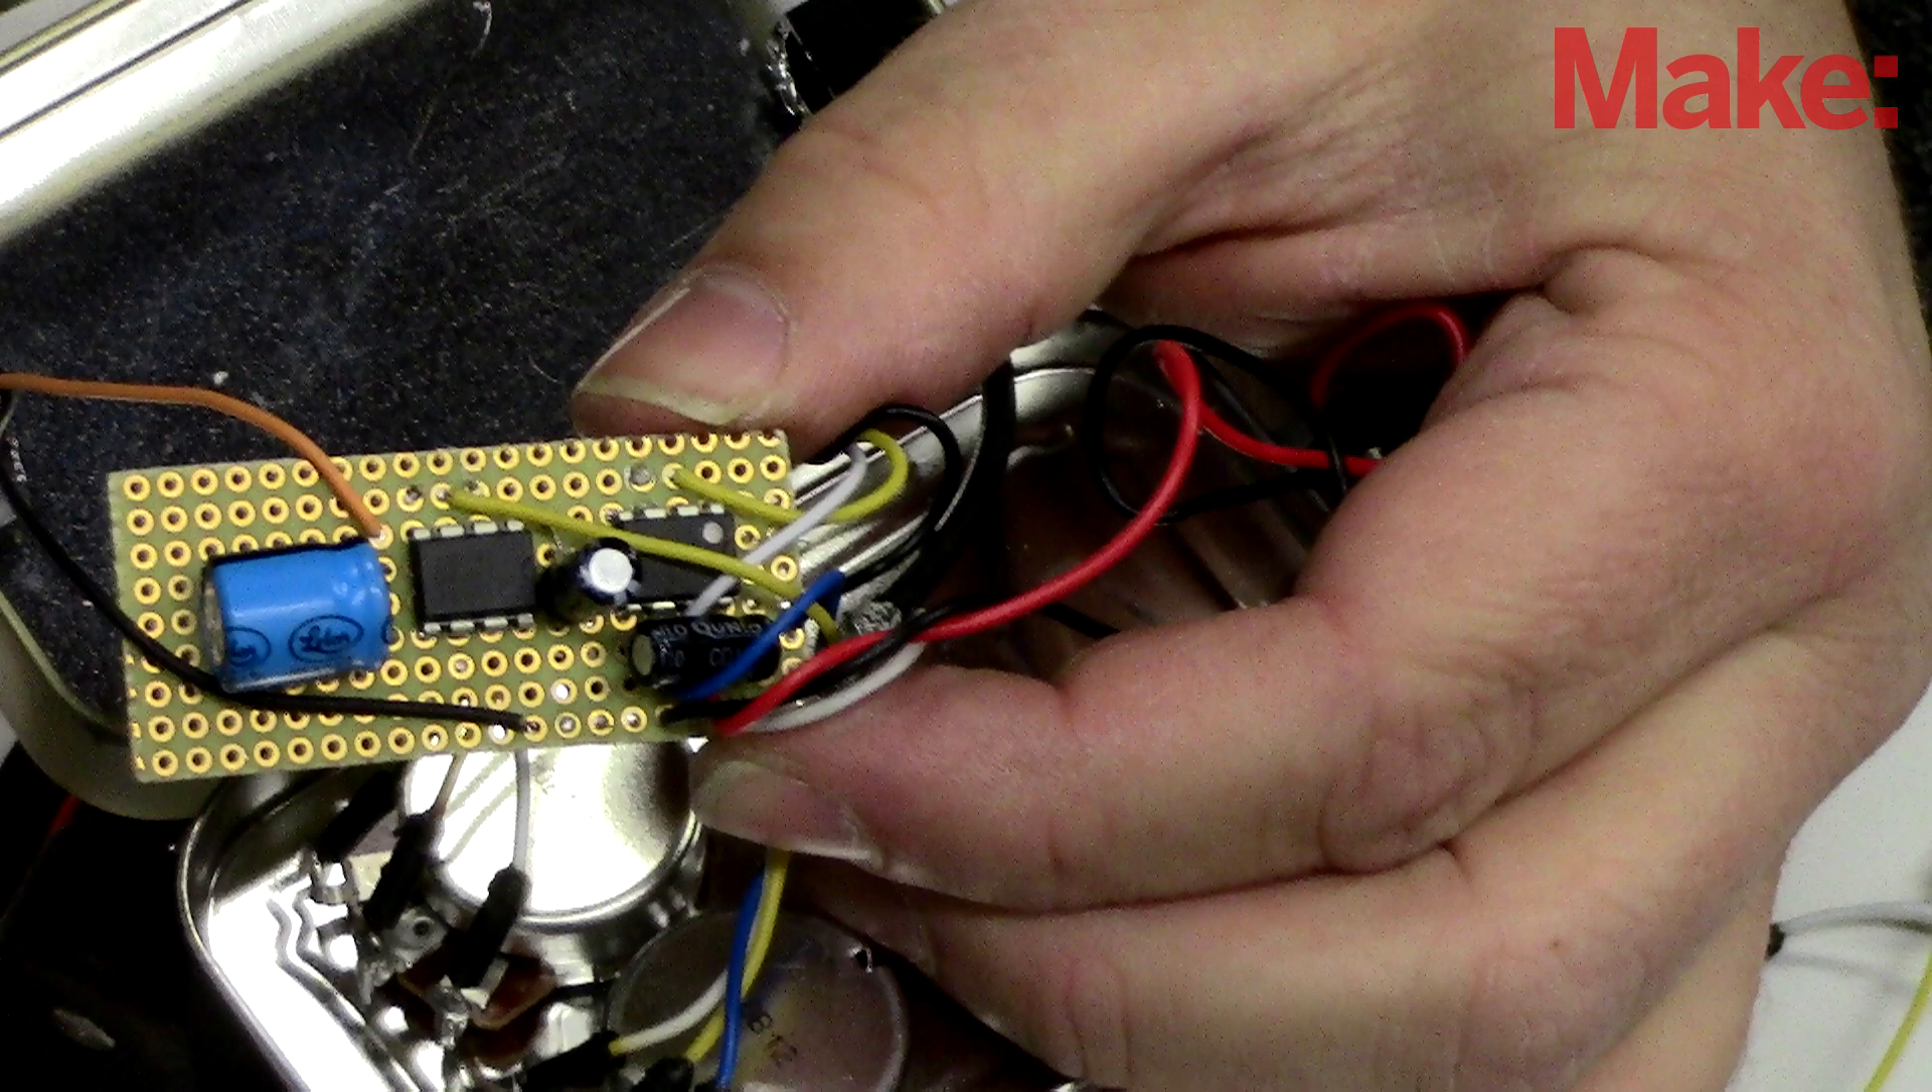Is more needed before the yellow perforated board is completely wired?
No.